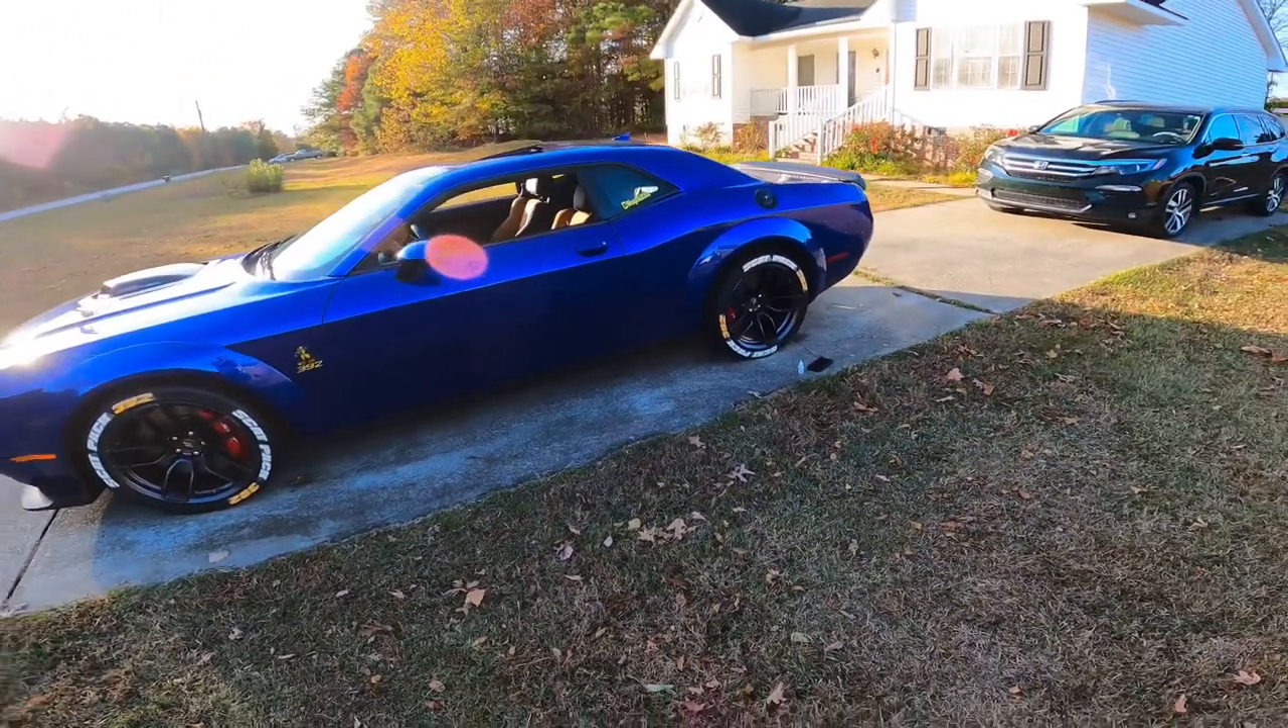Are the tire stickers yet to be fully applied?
No.